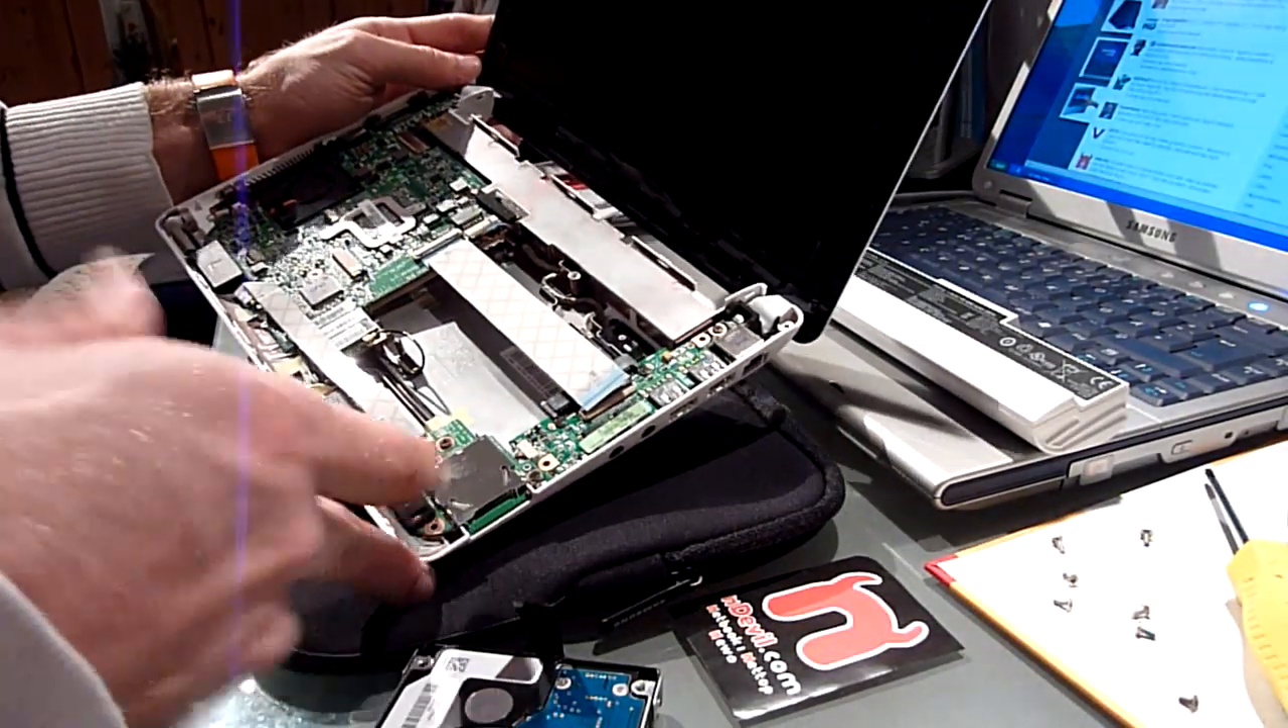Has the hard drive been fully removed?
Yes.